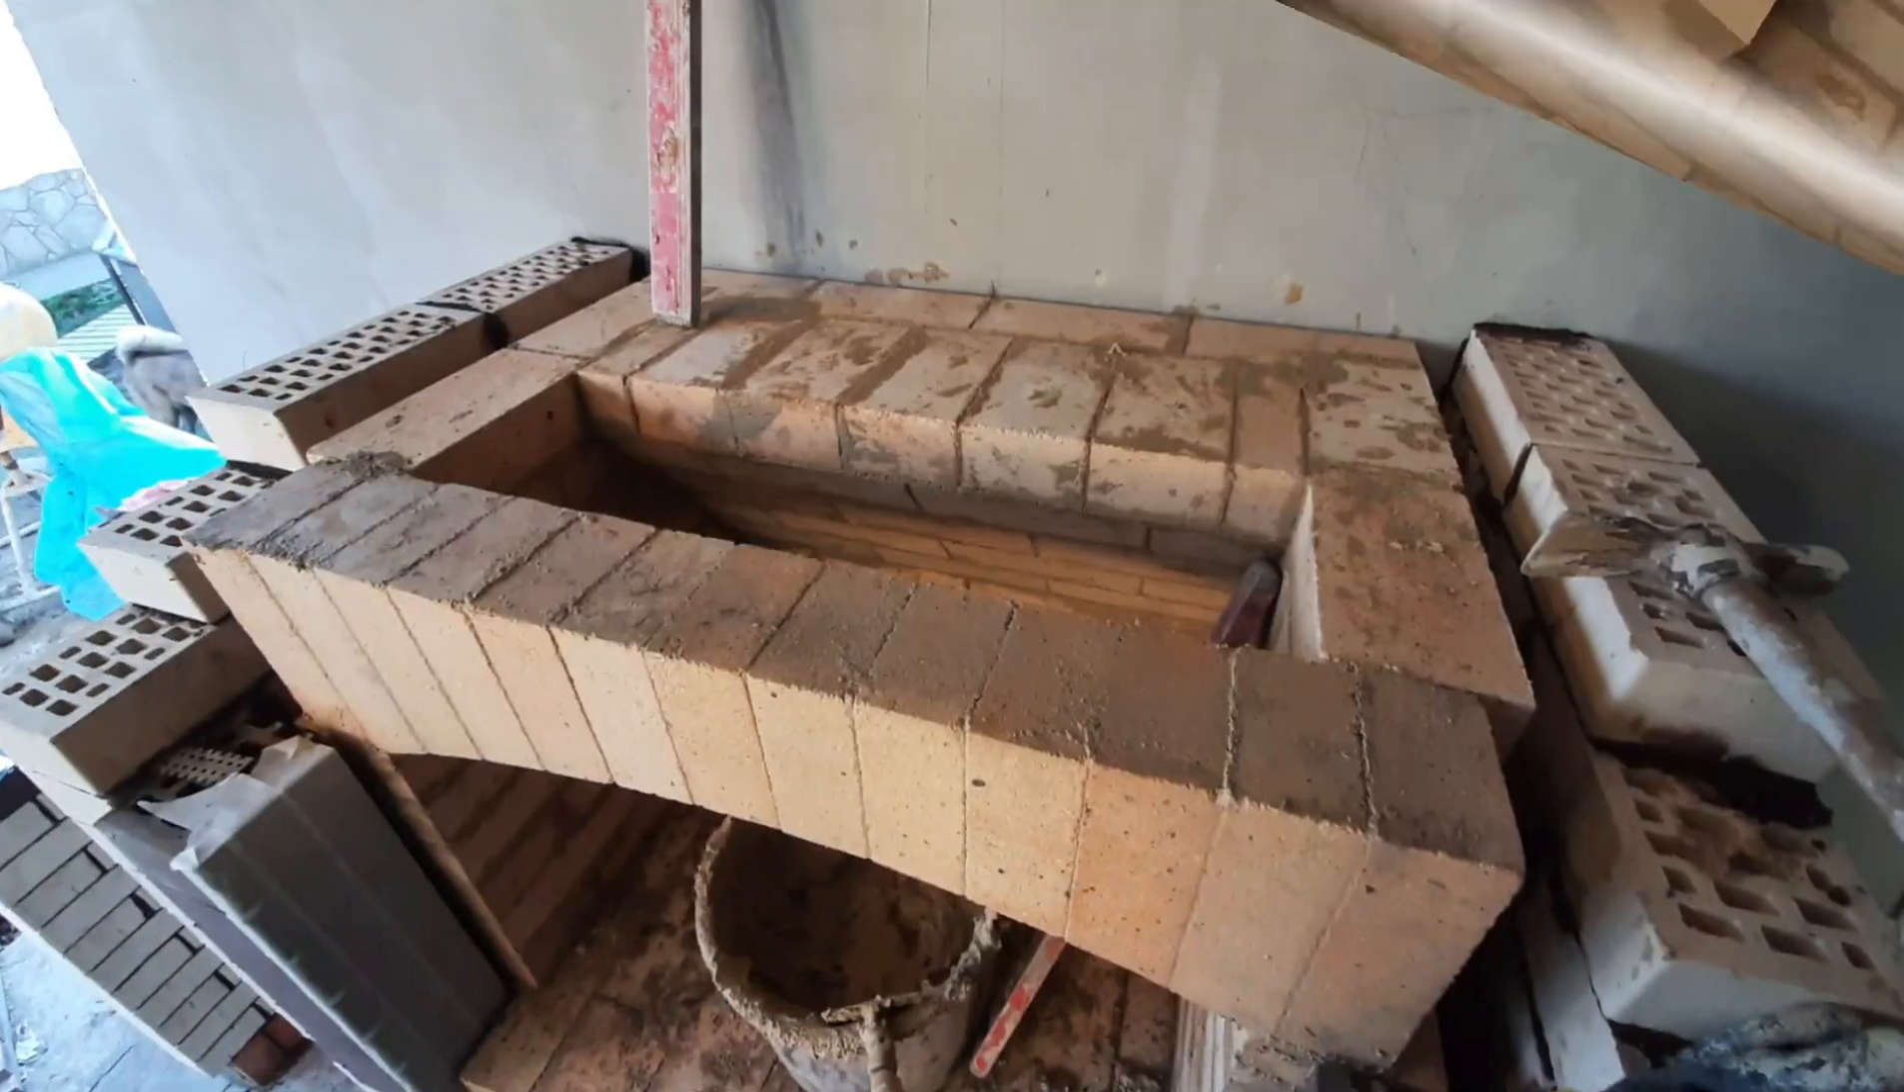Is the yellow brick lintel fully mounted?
Yes.